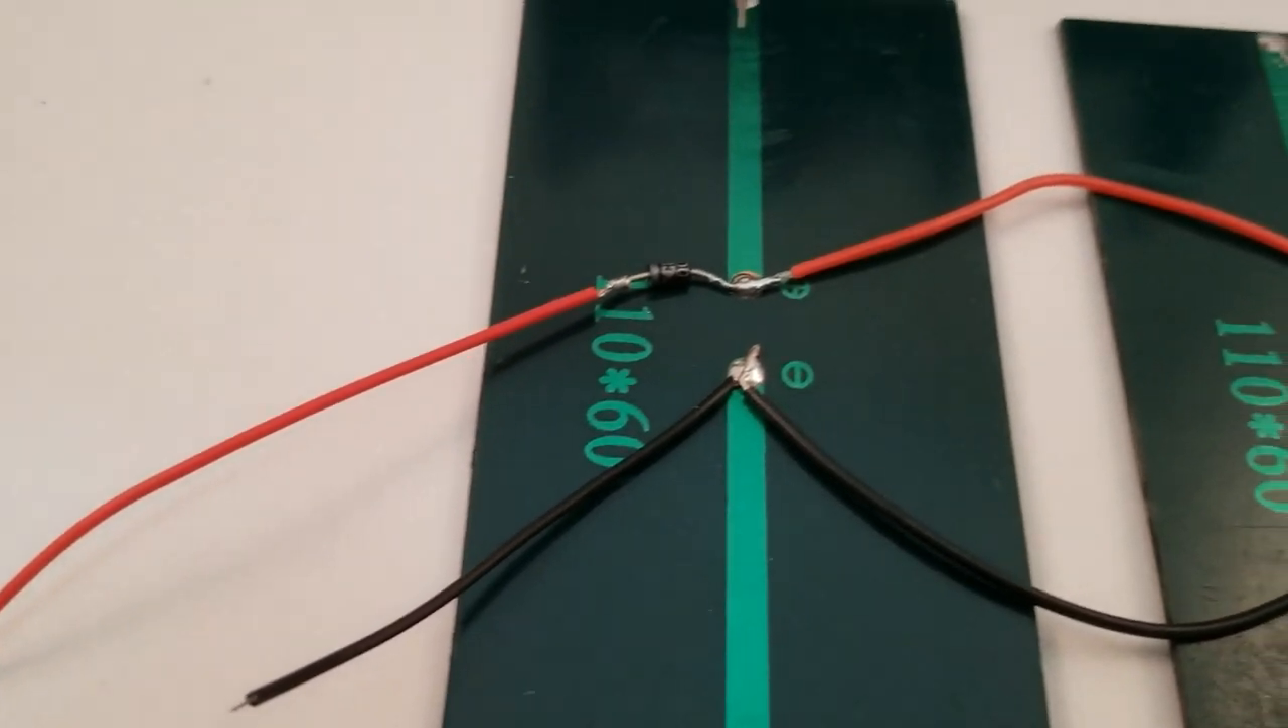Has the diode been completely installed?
Yes.